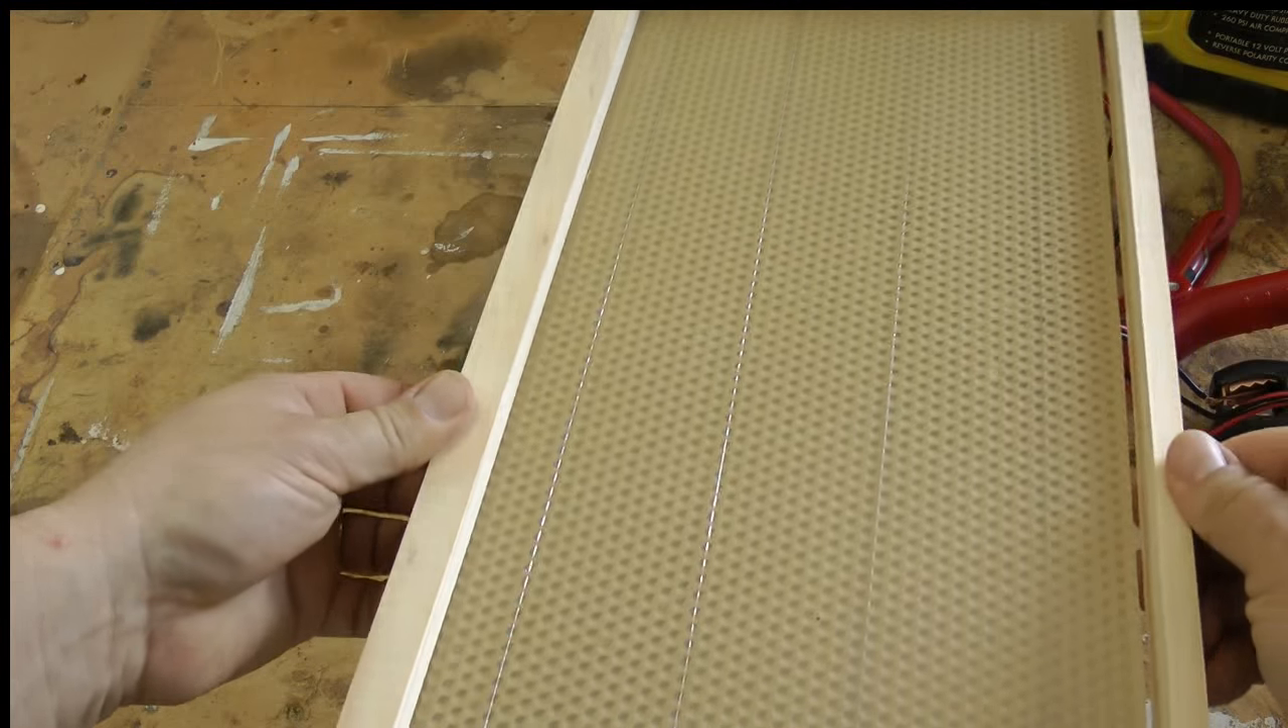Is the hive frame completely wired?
Yes.